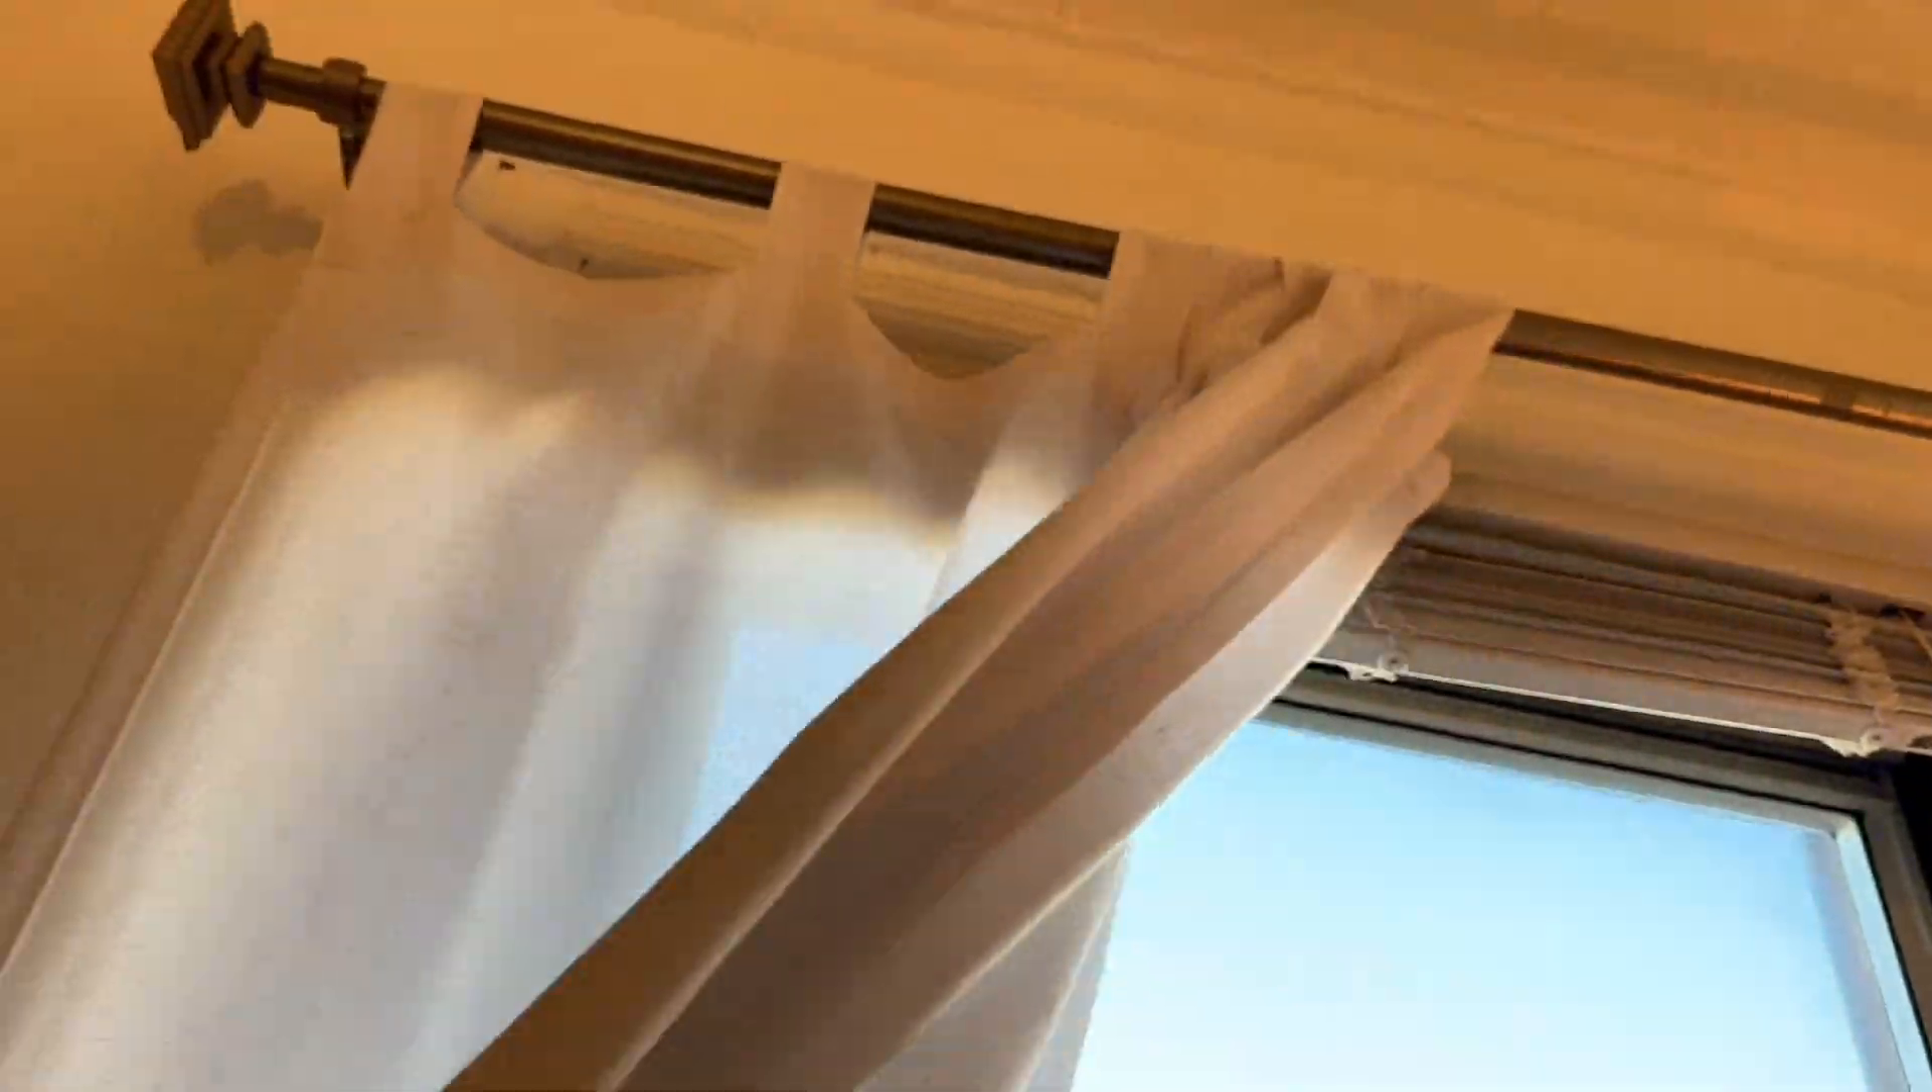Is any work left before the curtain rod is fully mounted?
No.